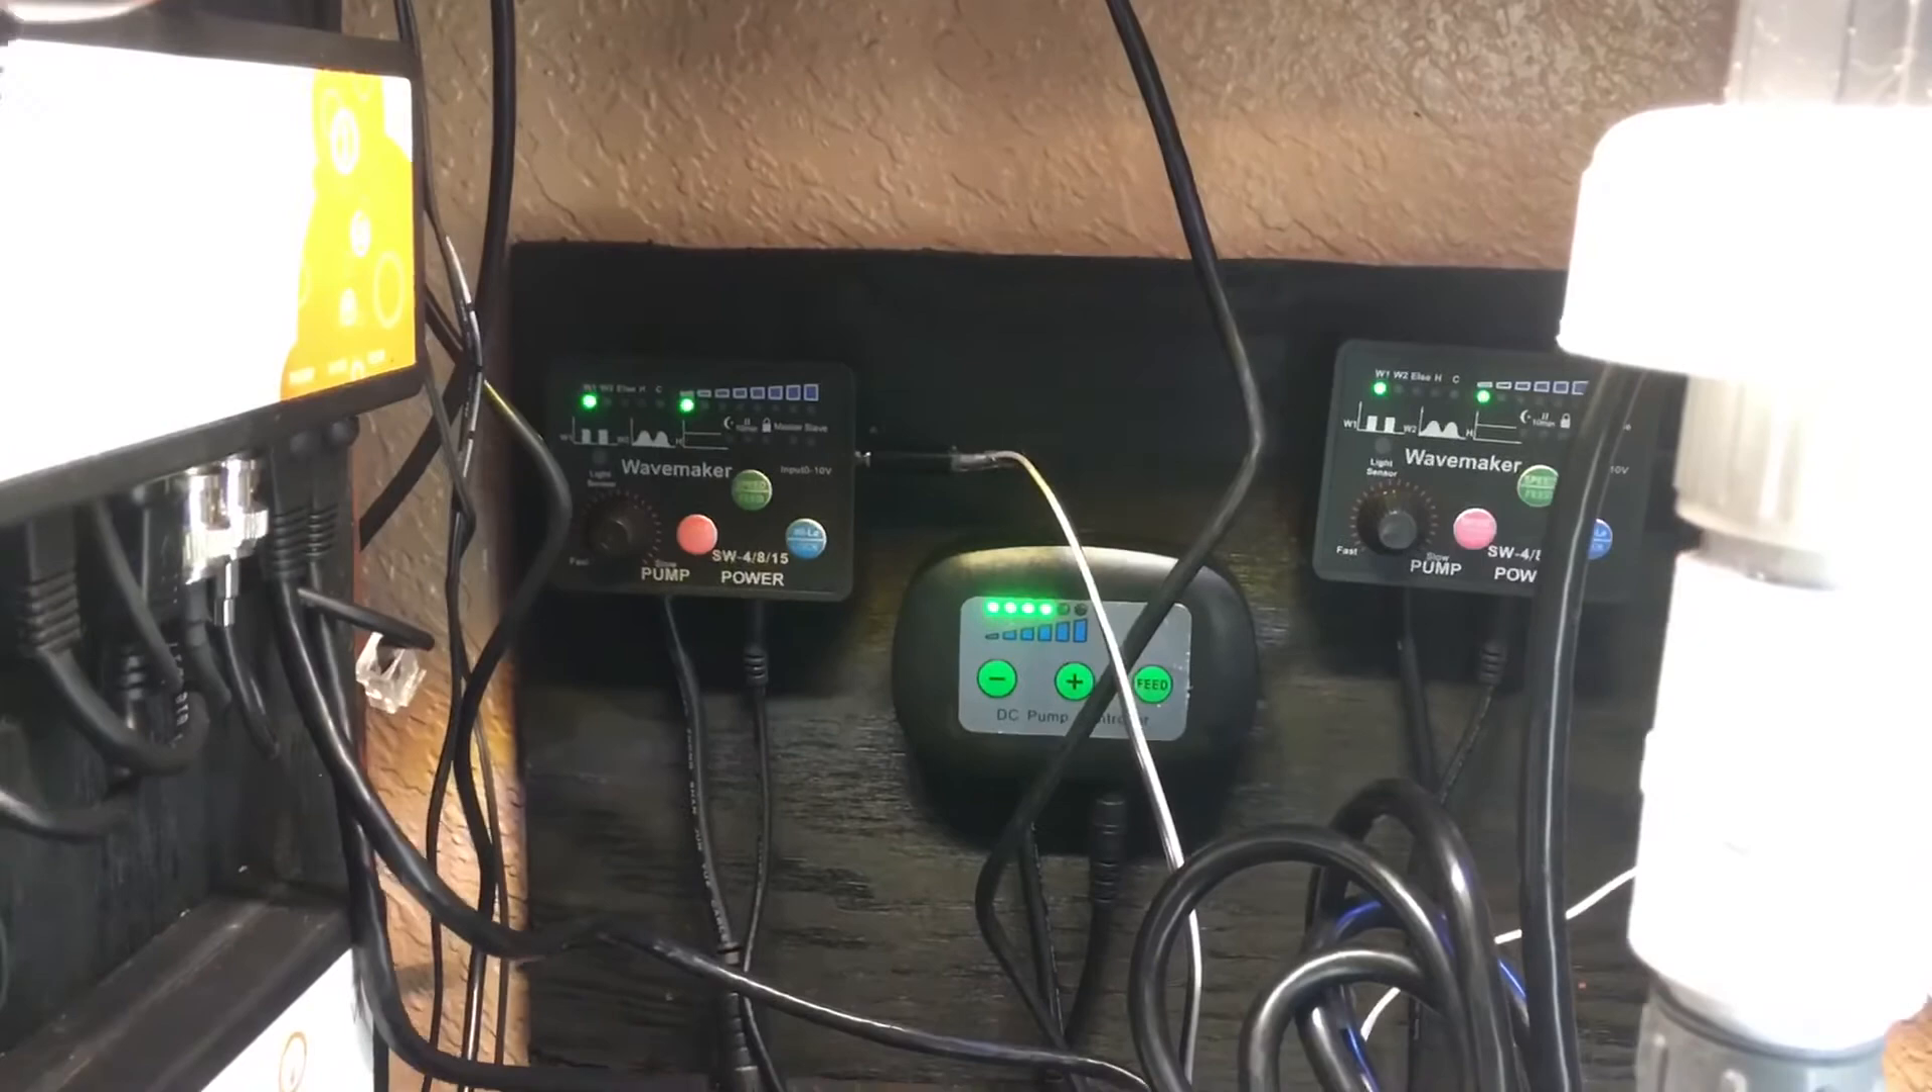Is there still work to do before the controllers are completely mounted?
No.